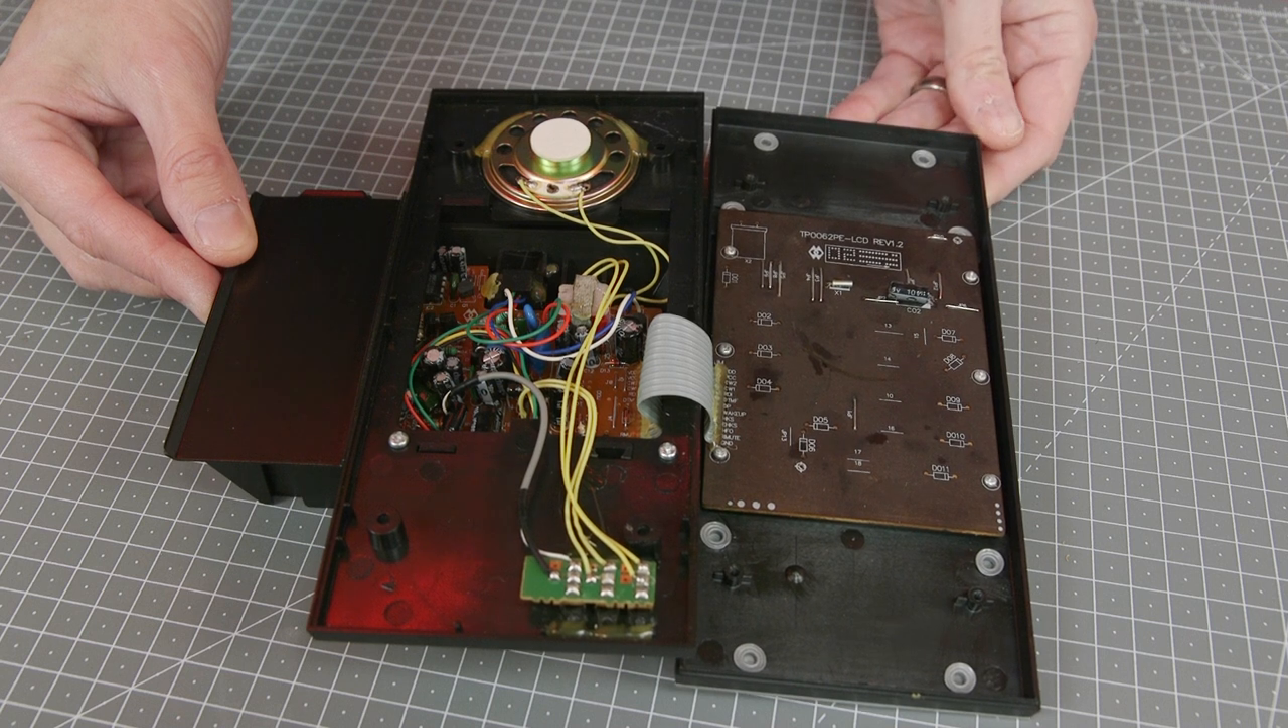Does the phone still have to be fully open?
No.